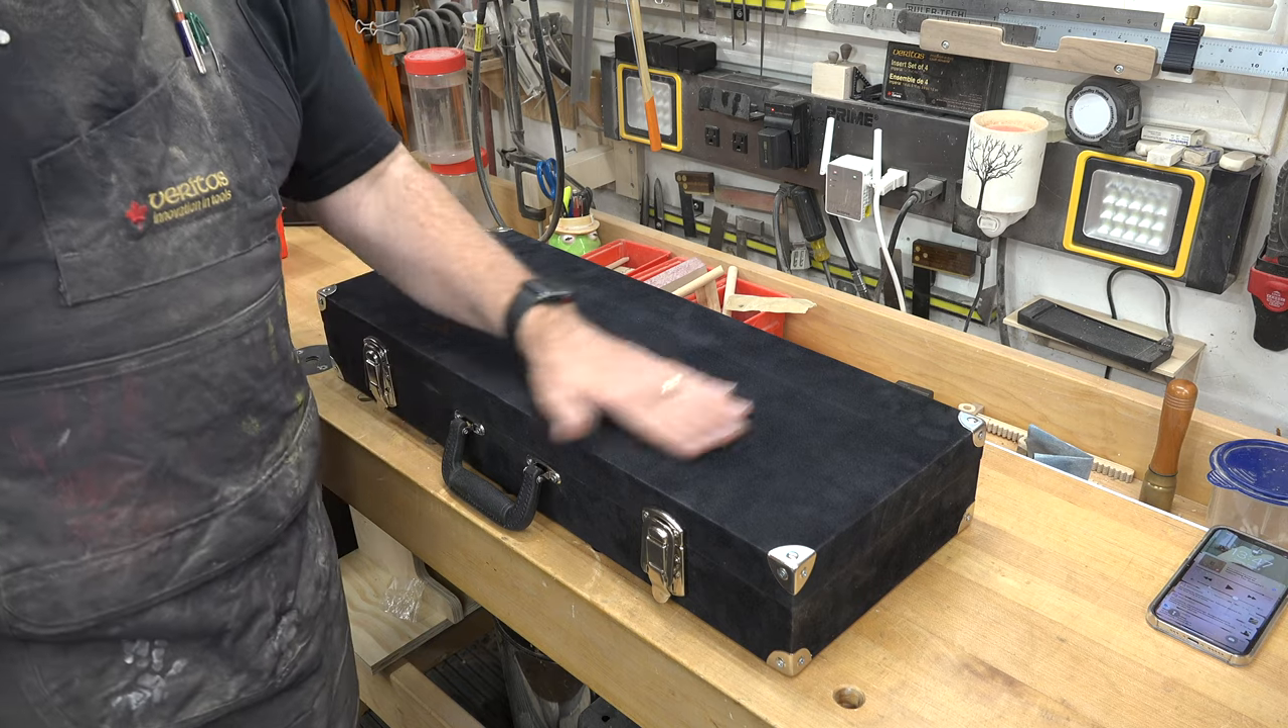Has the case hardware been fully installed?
Yes.